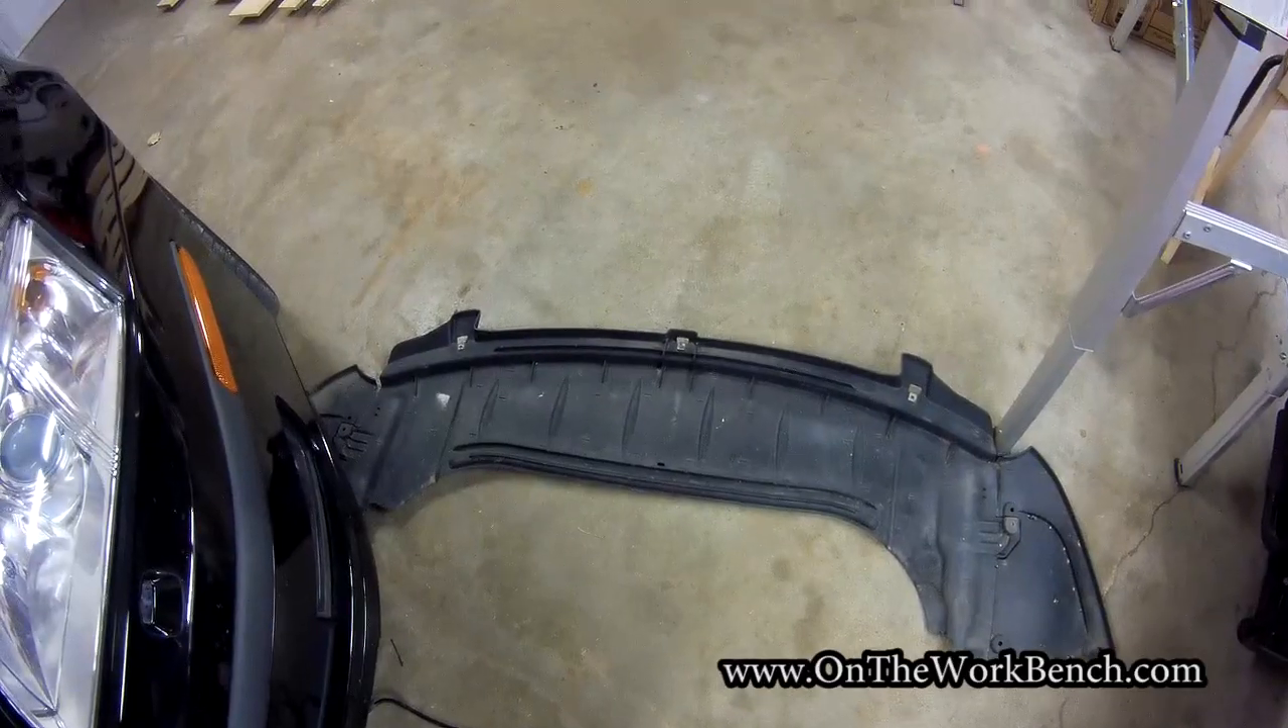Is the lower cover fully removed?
Yes.